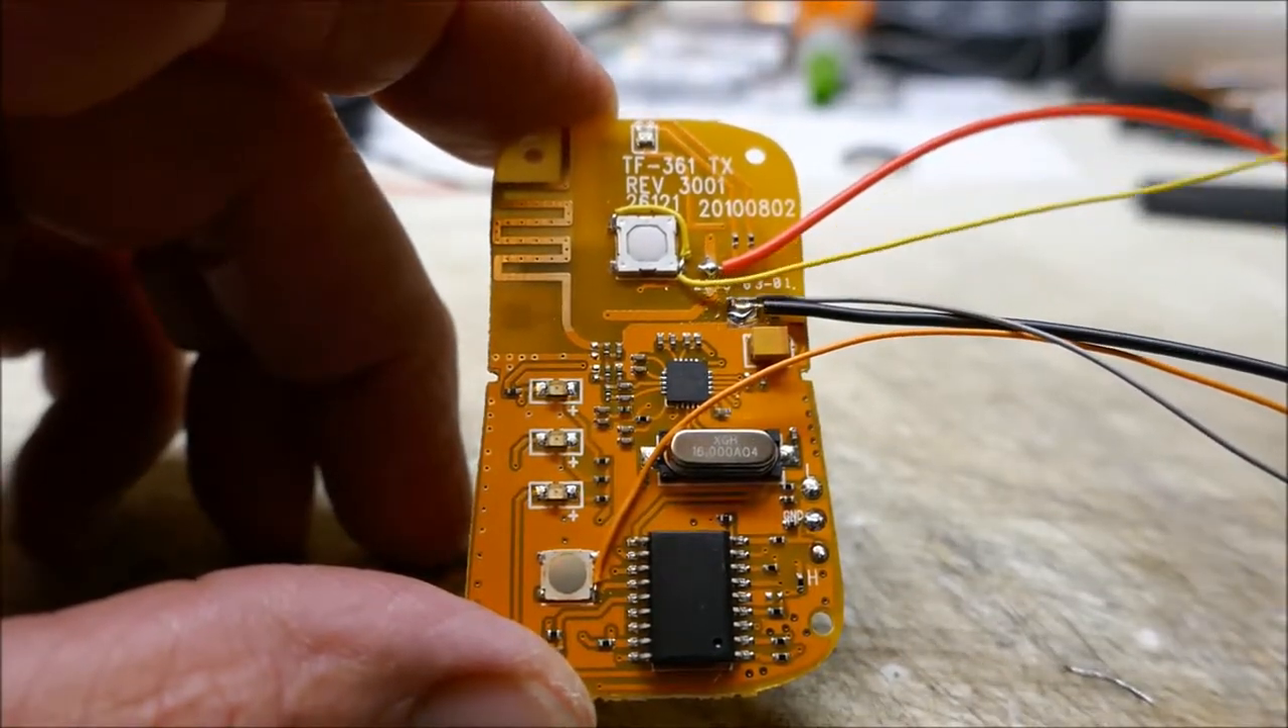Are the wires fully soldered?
Yes.